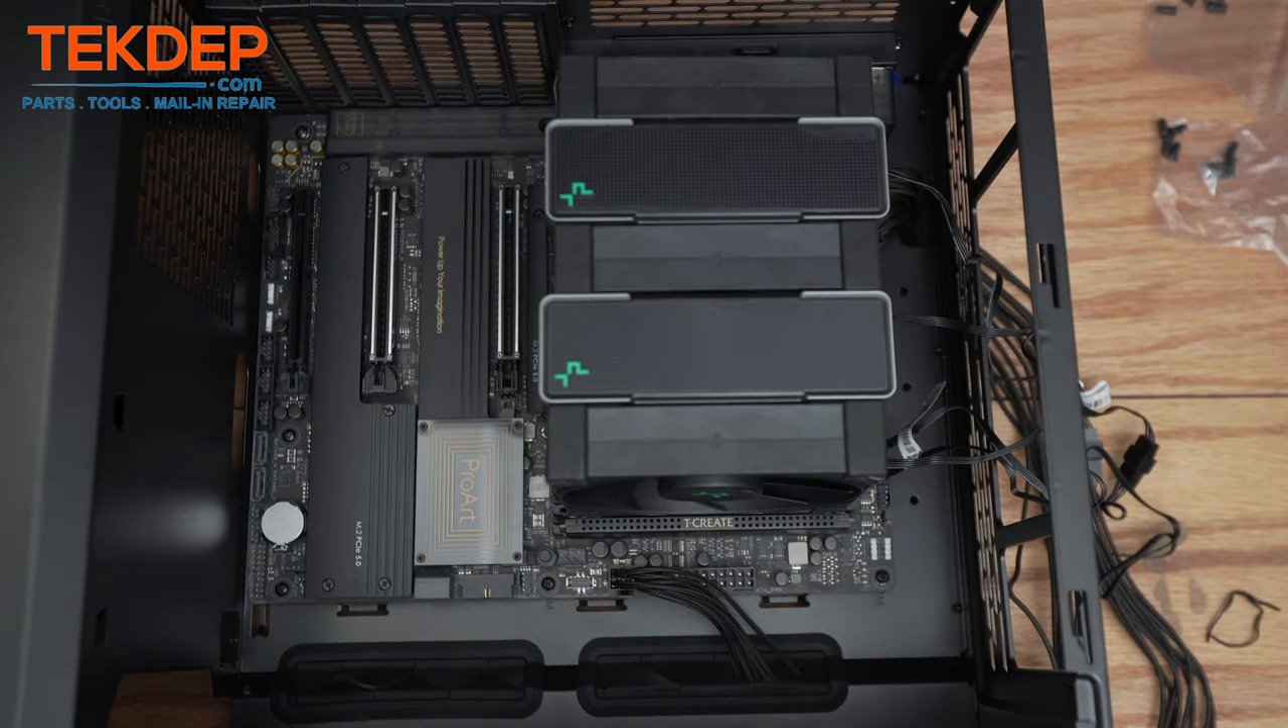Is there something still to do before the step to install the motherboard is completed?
No.